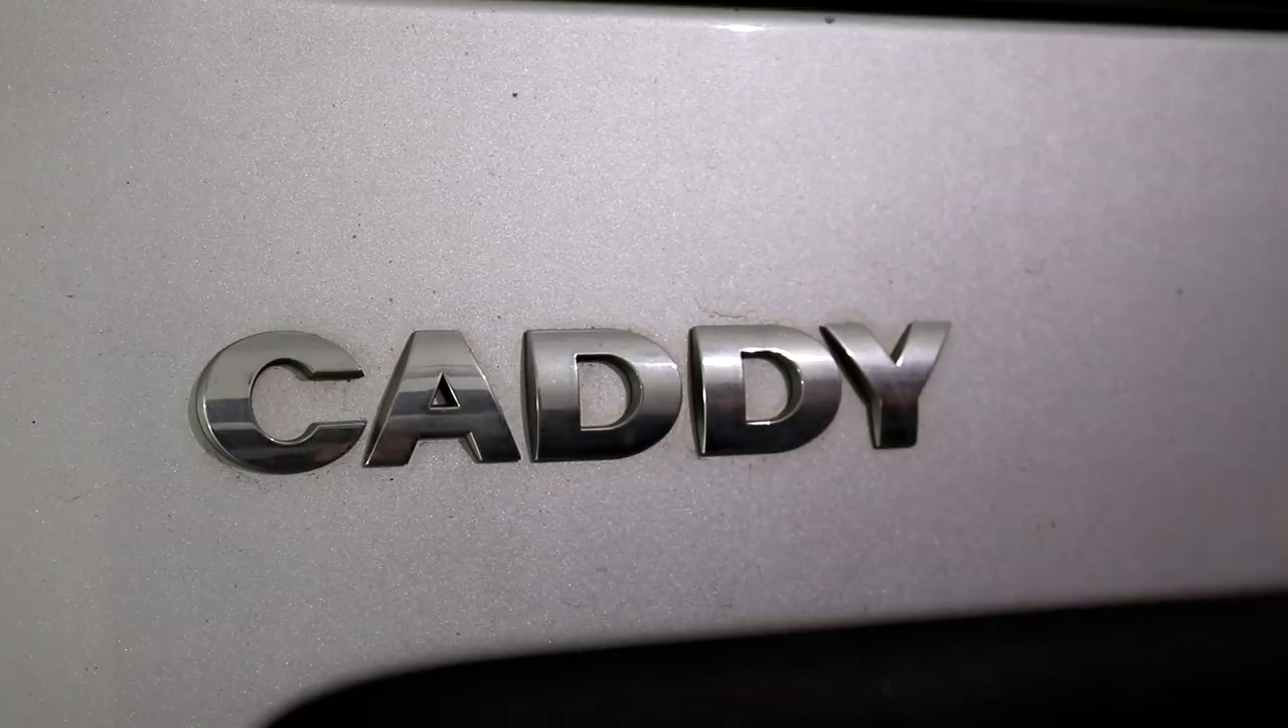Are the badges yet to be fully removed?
Yes.